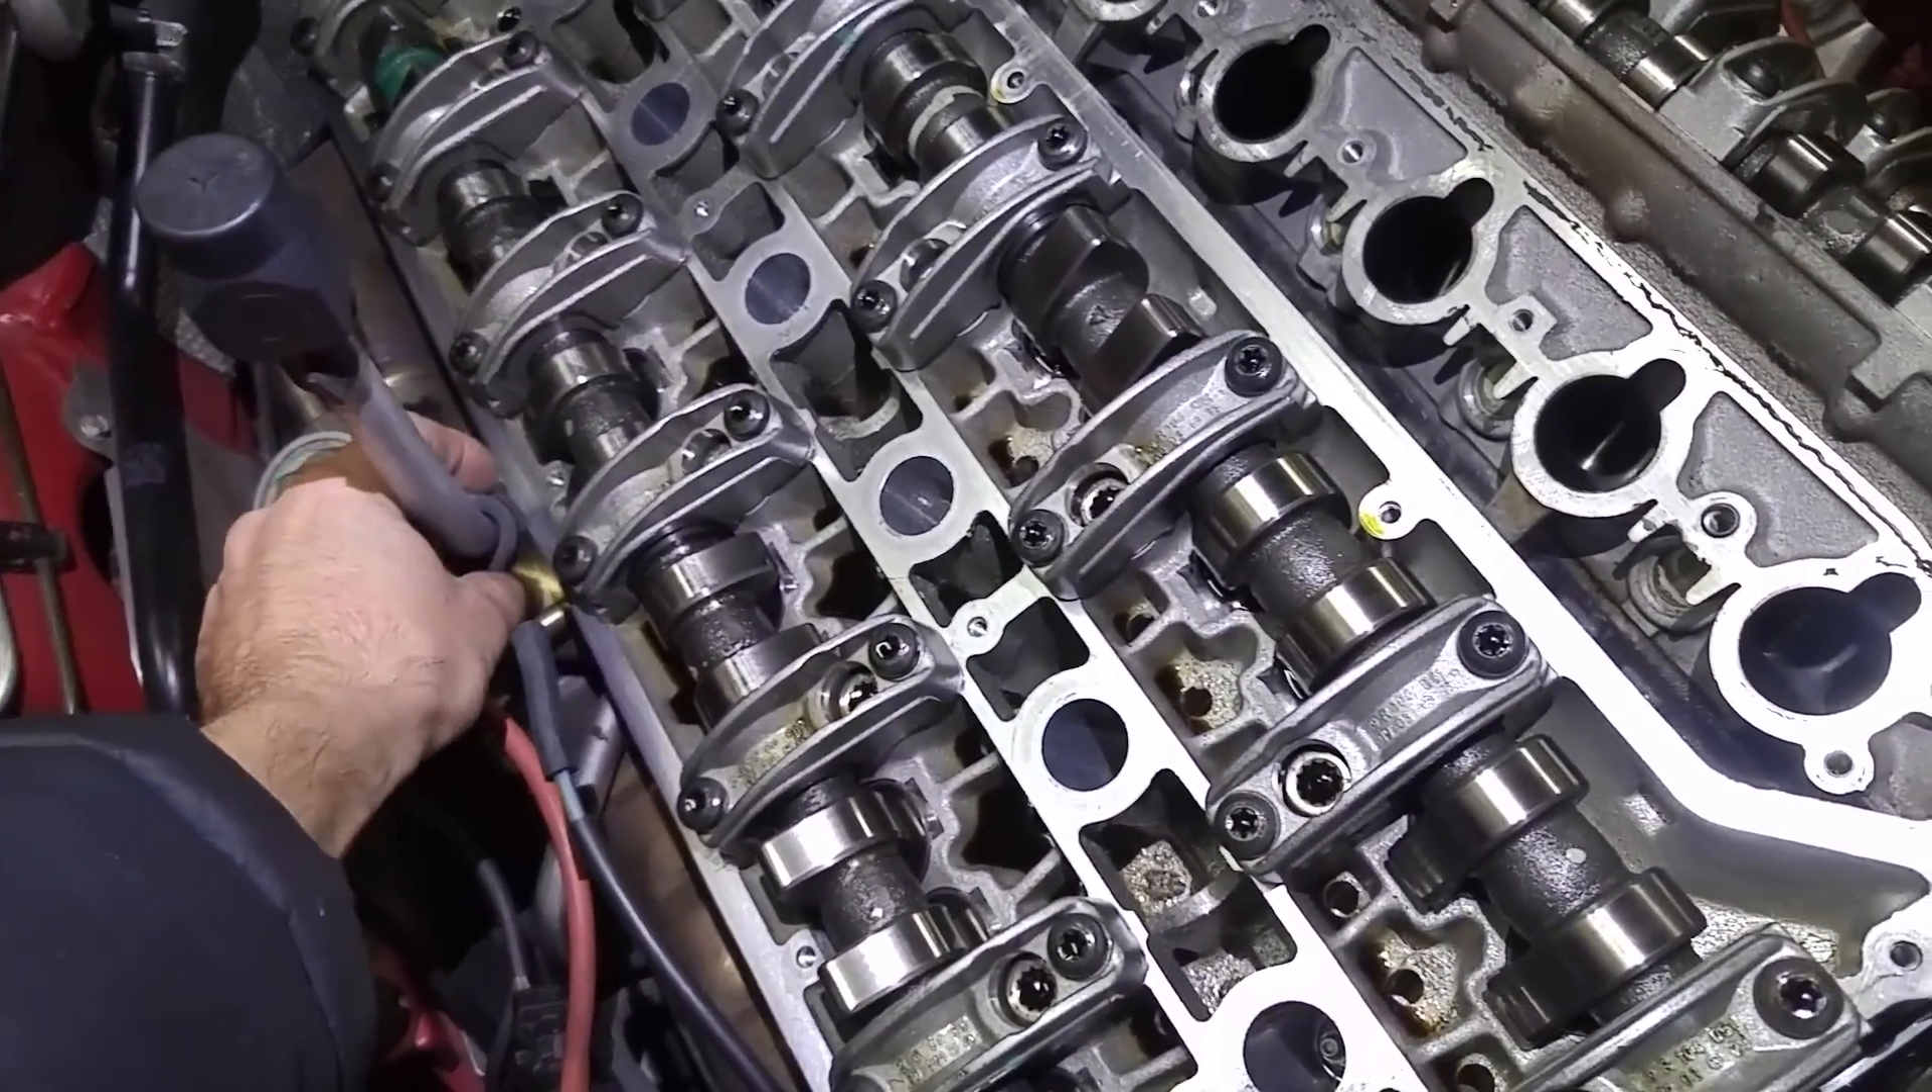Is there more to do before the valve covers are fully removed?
No.